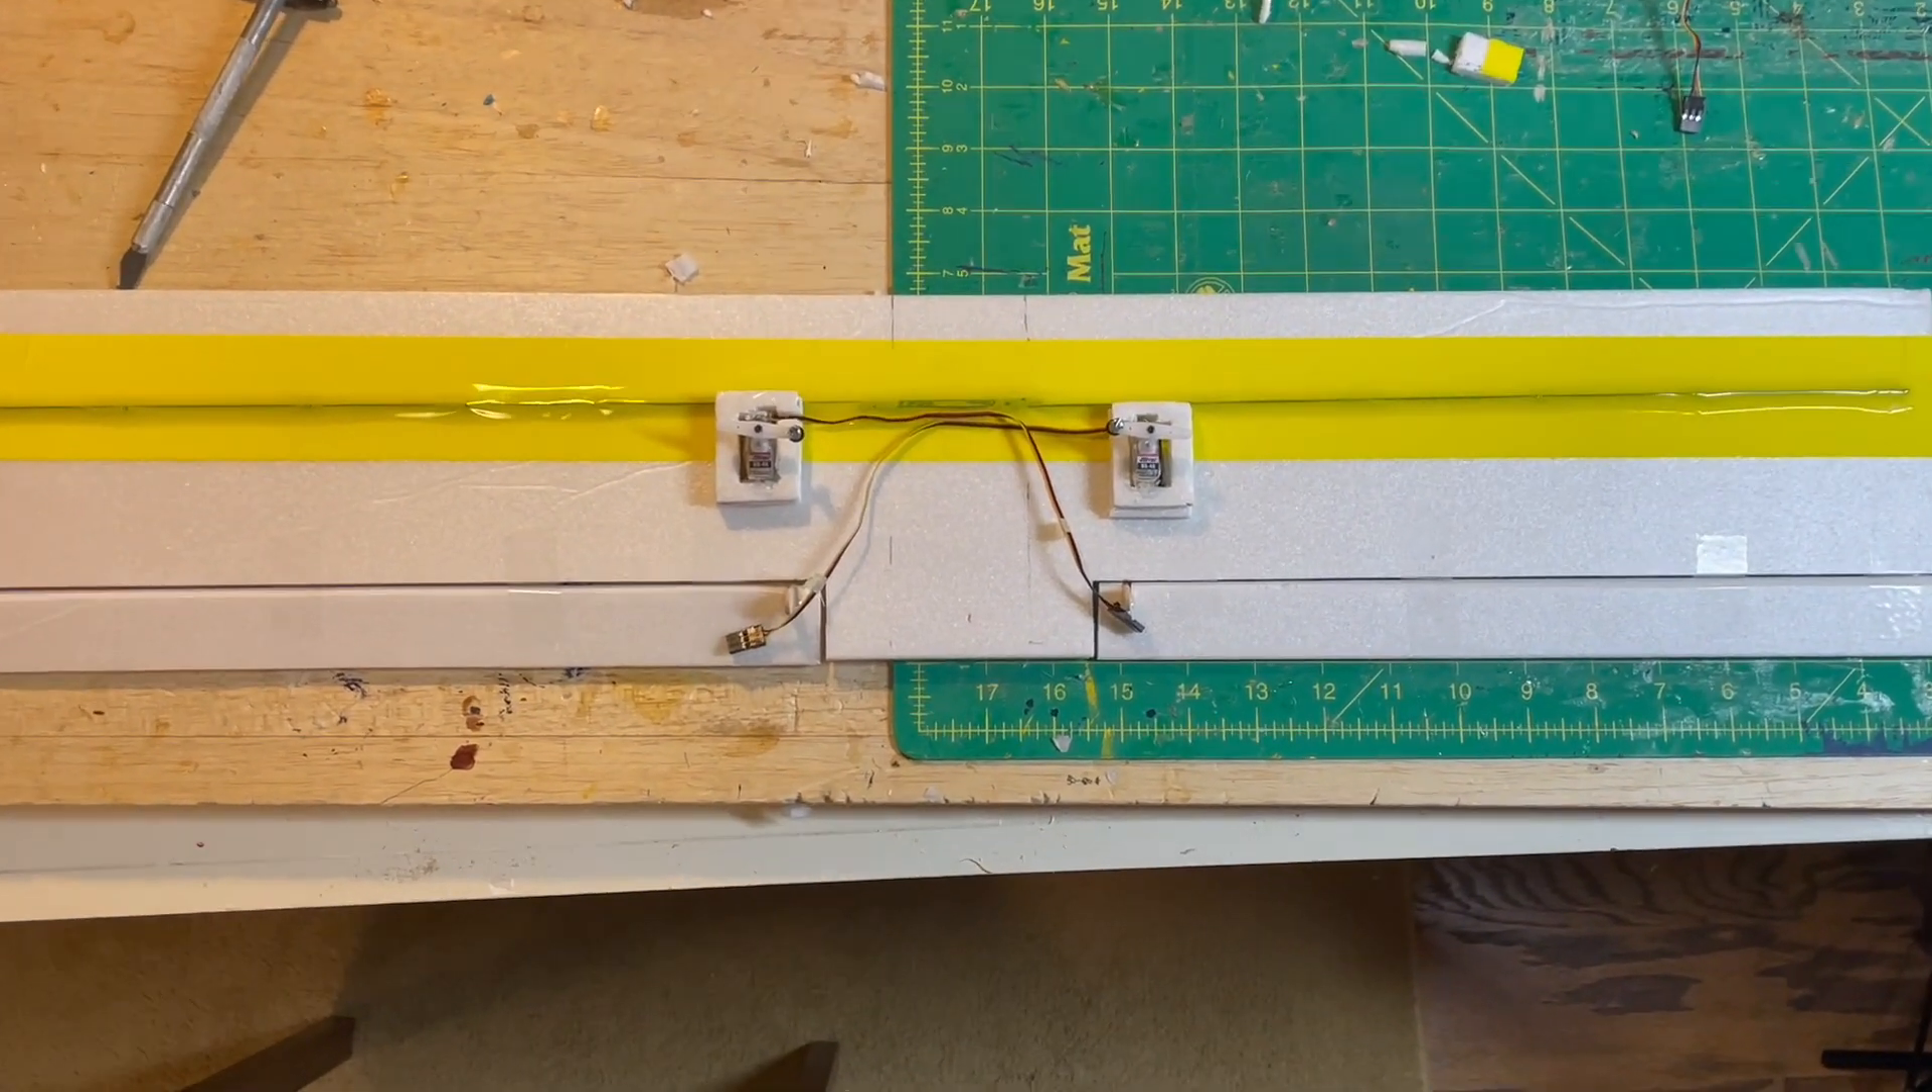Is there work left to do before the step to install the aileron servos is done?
No.